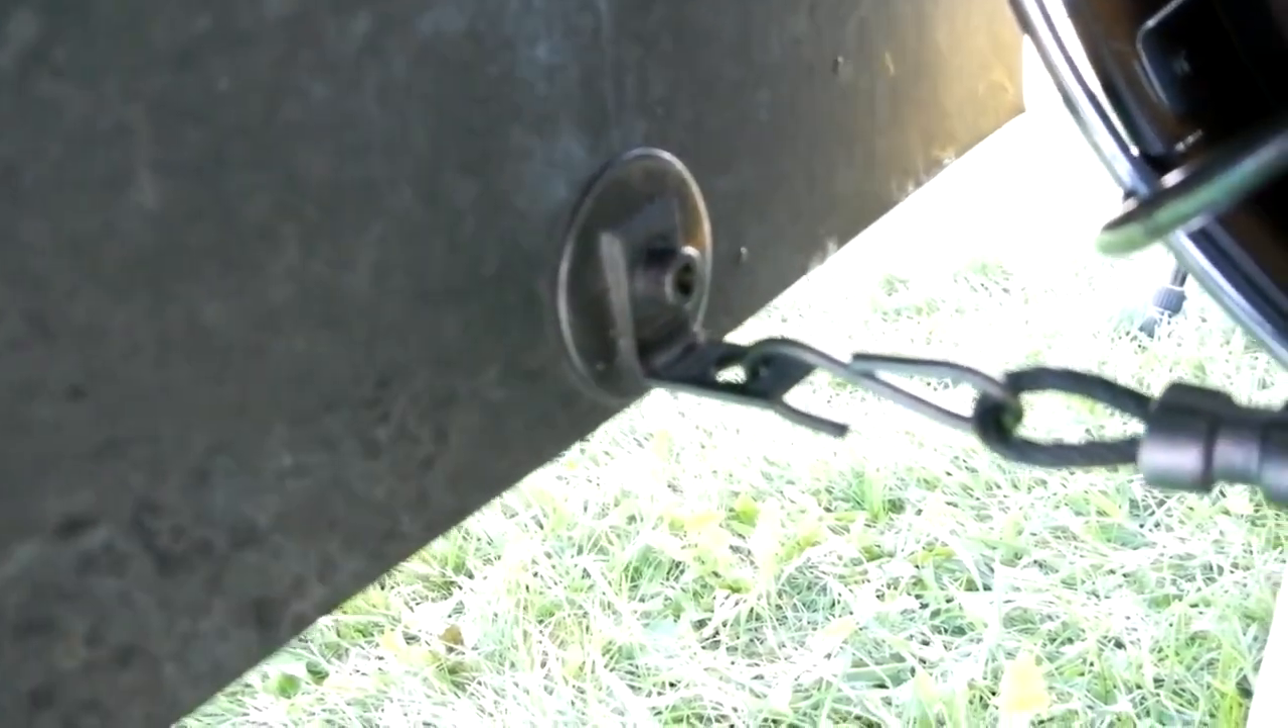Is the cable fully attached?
Yes.